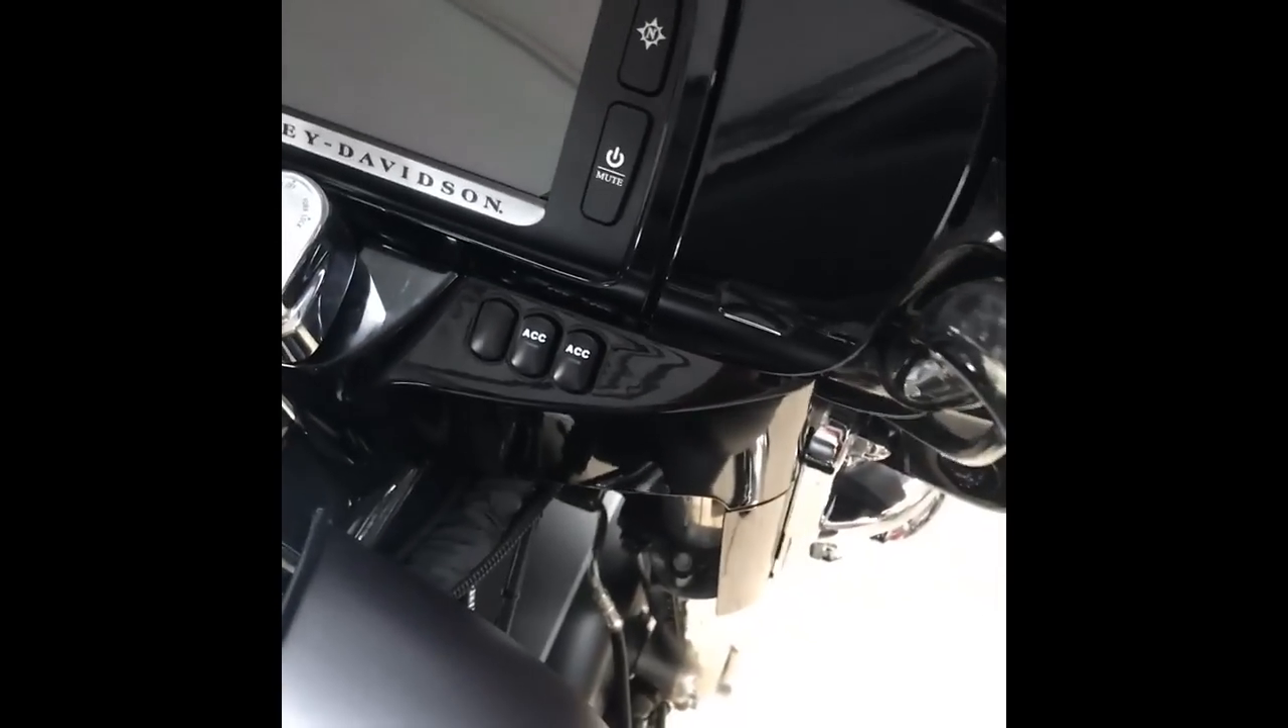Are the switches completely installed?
Yes.